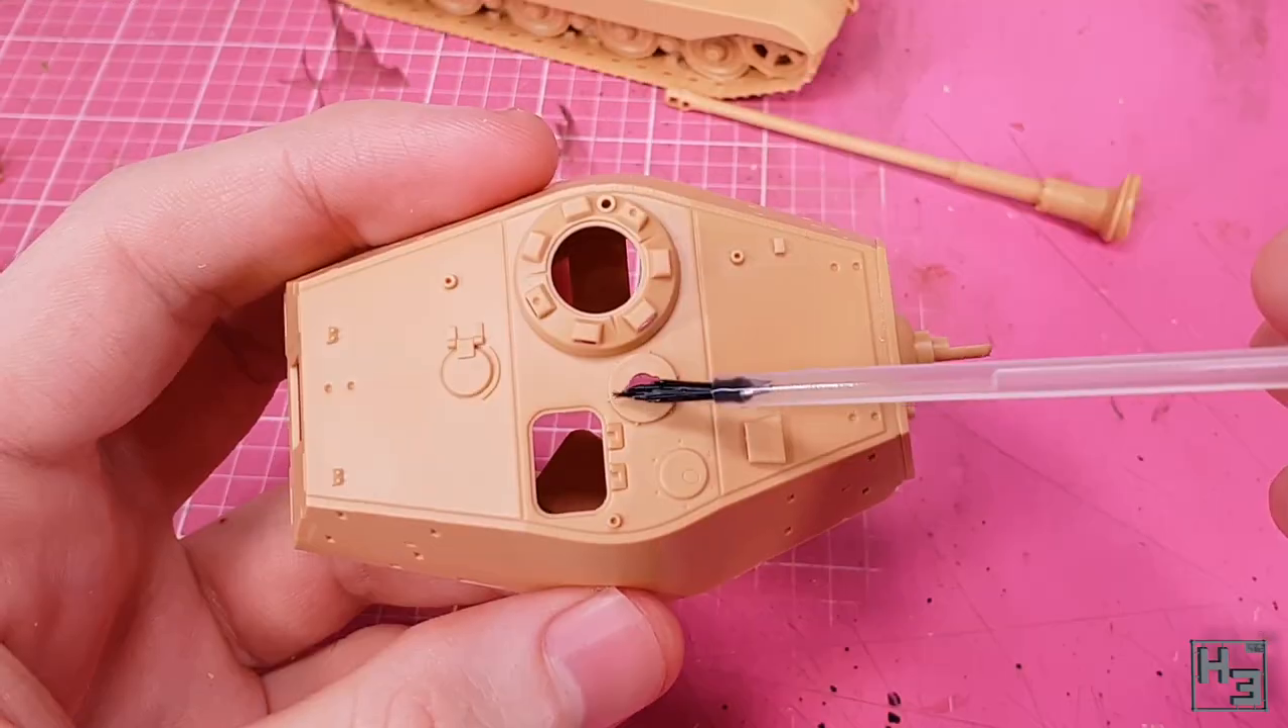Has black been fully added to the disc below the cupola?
No.